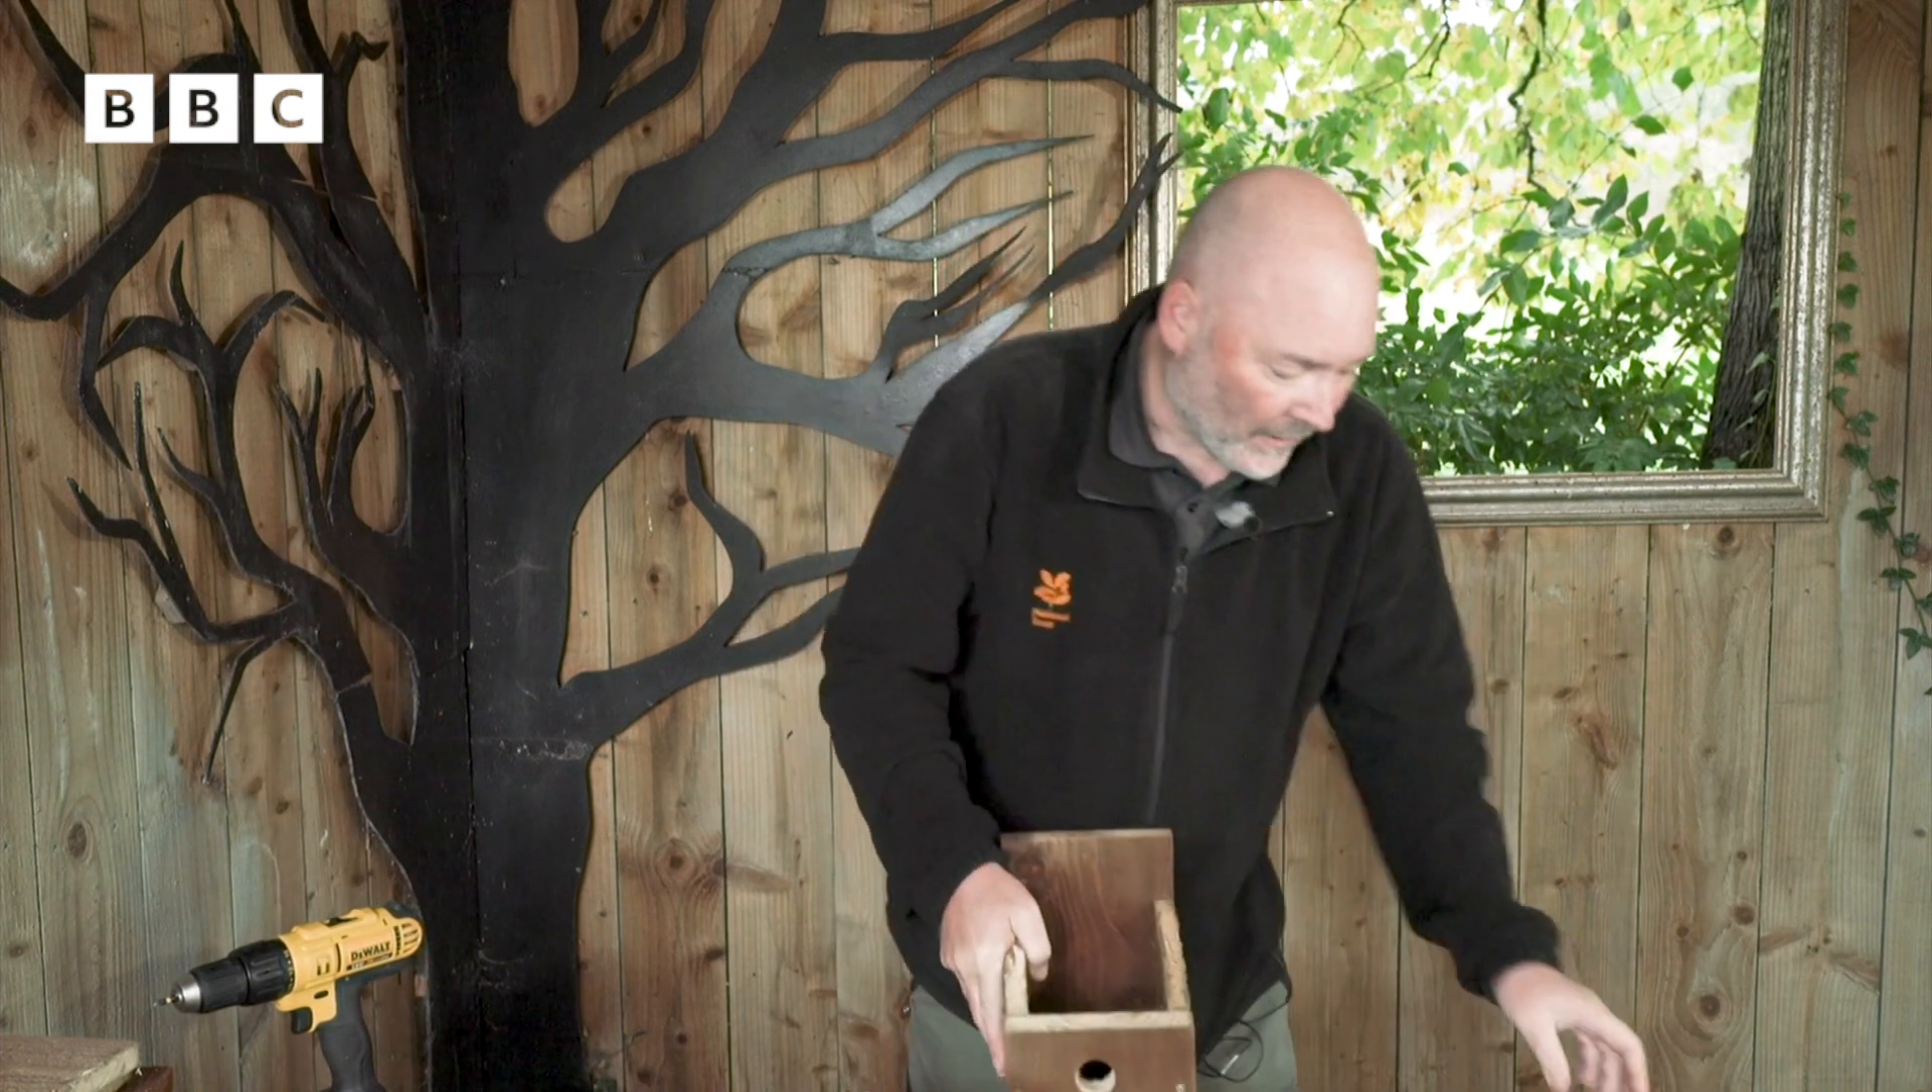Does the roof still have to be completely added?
Yes.